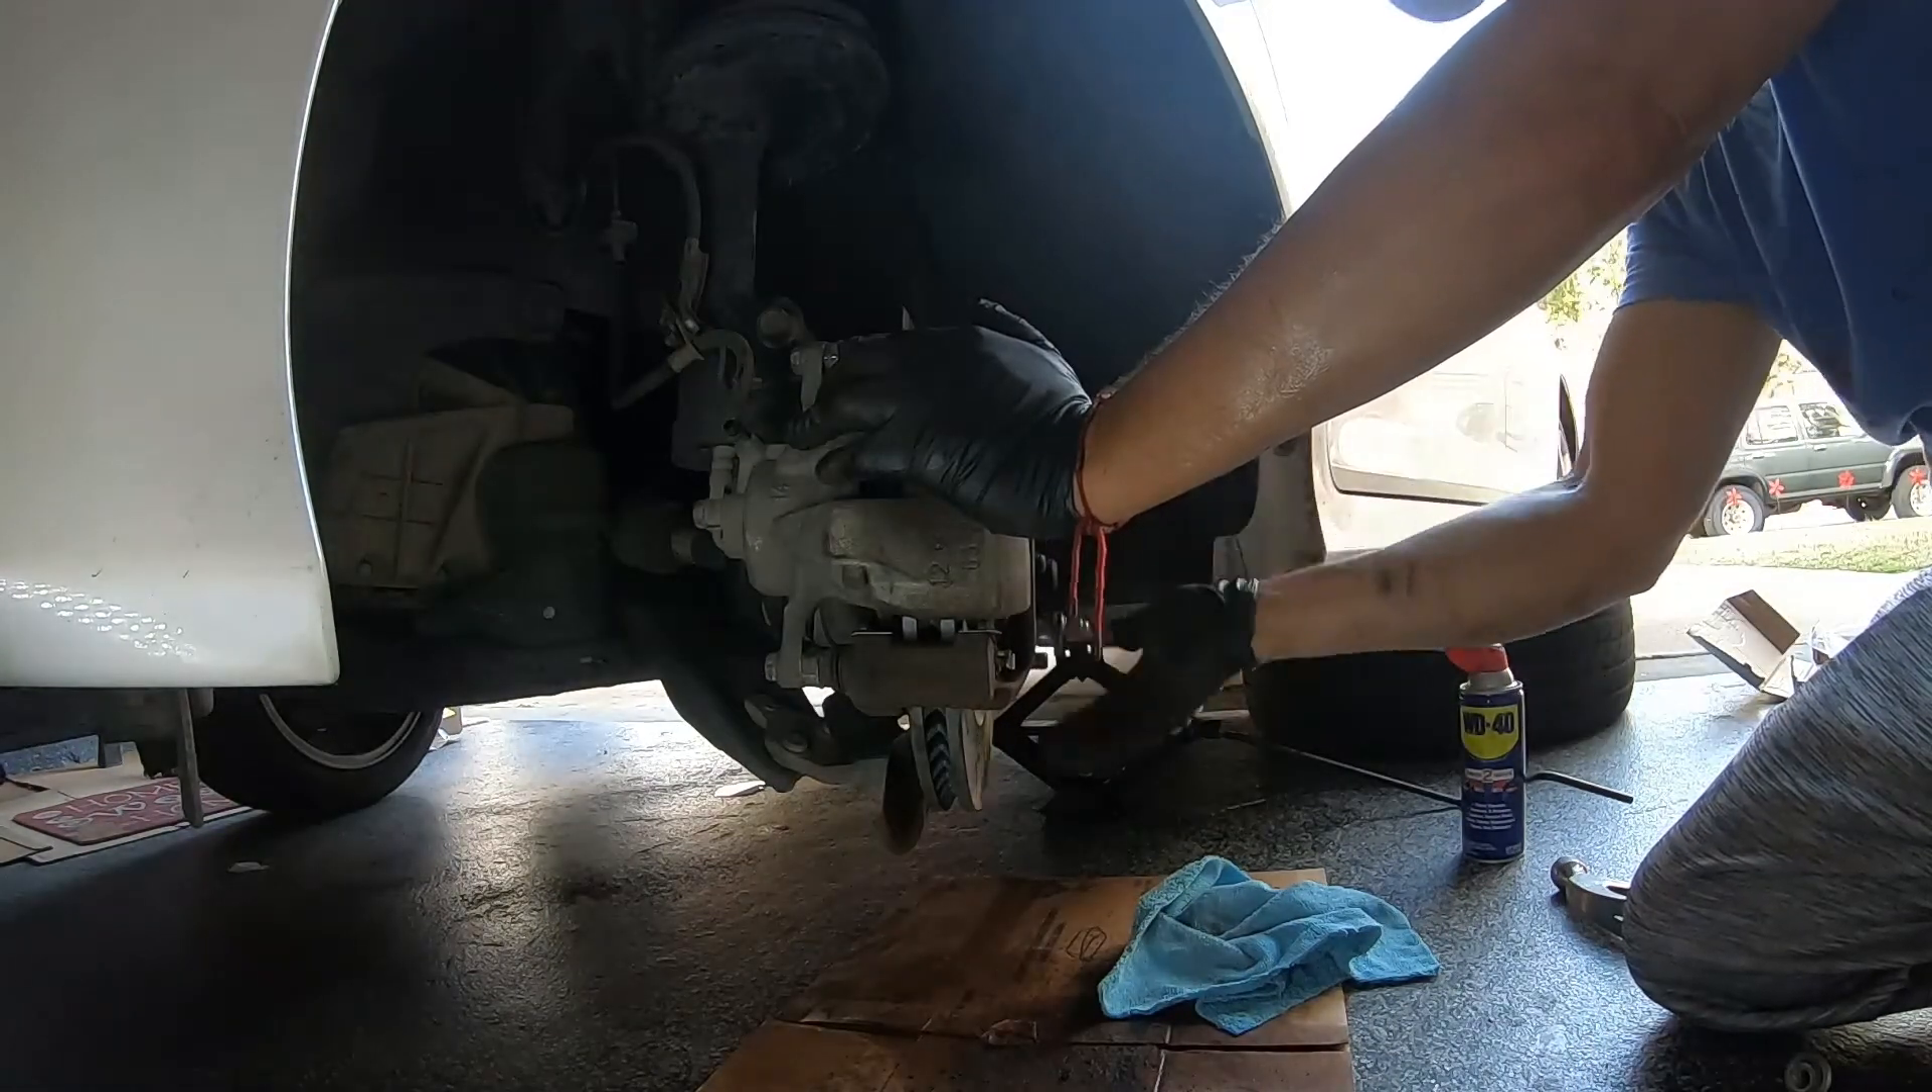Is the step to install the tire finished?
No.